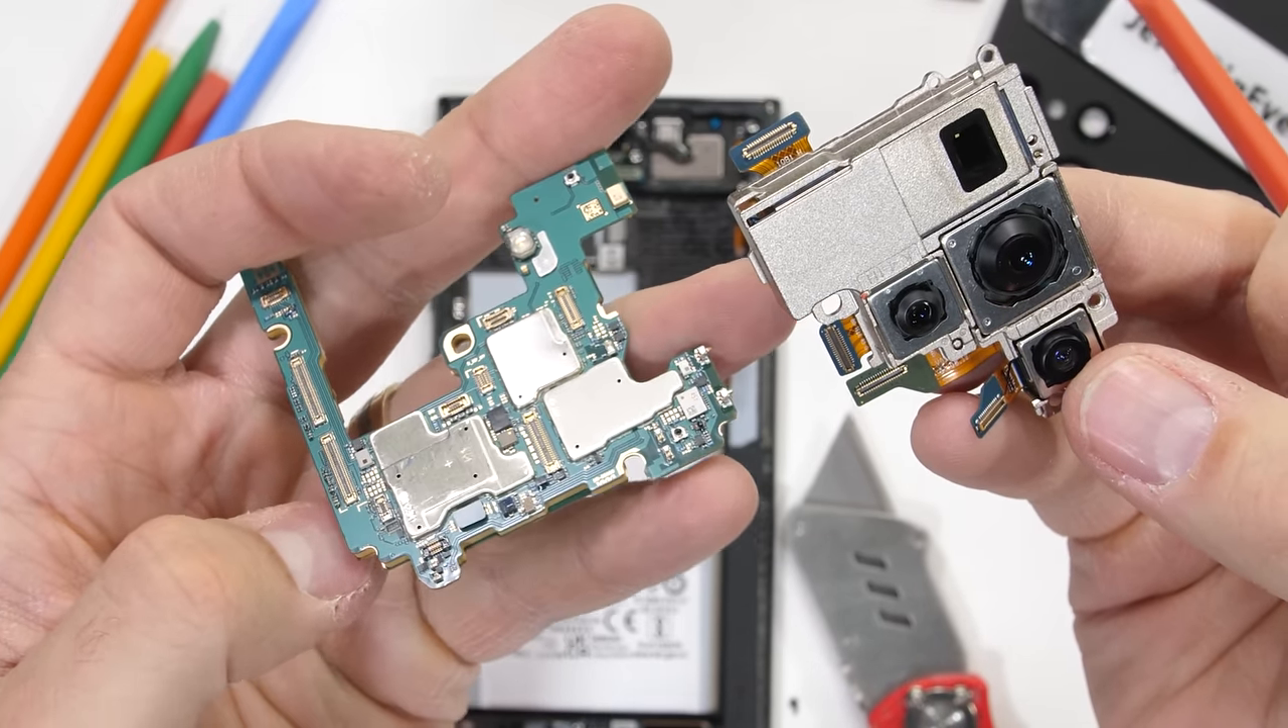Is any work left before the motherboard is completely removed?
No.